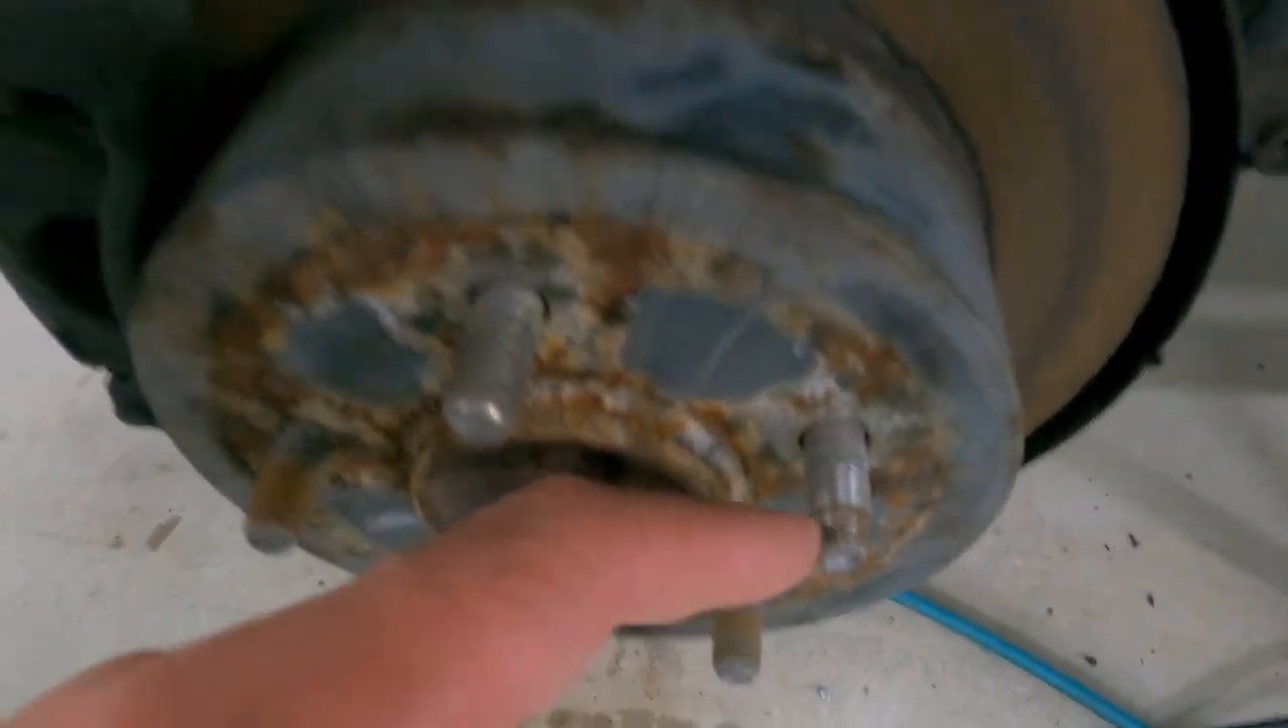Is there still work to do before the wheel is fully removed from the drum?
No.